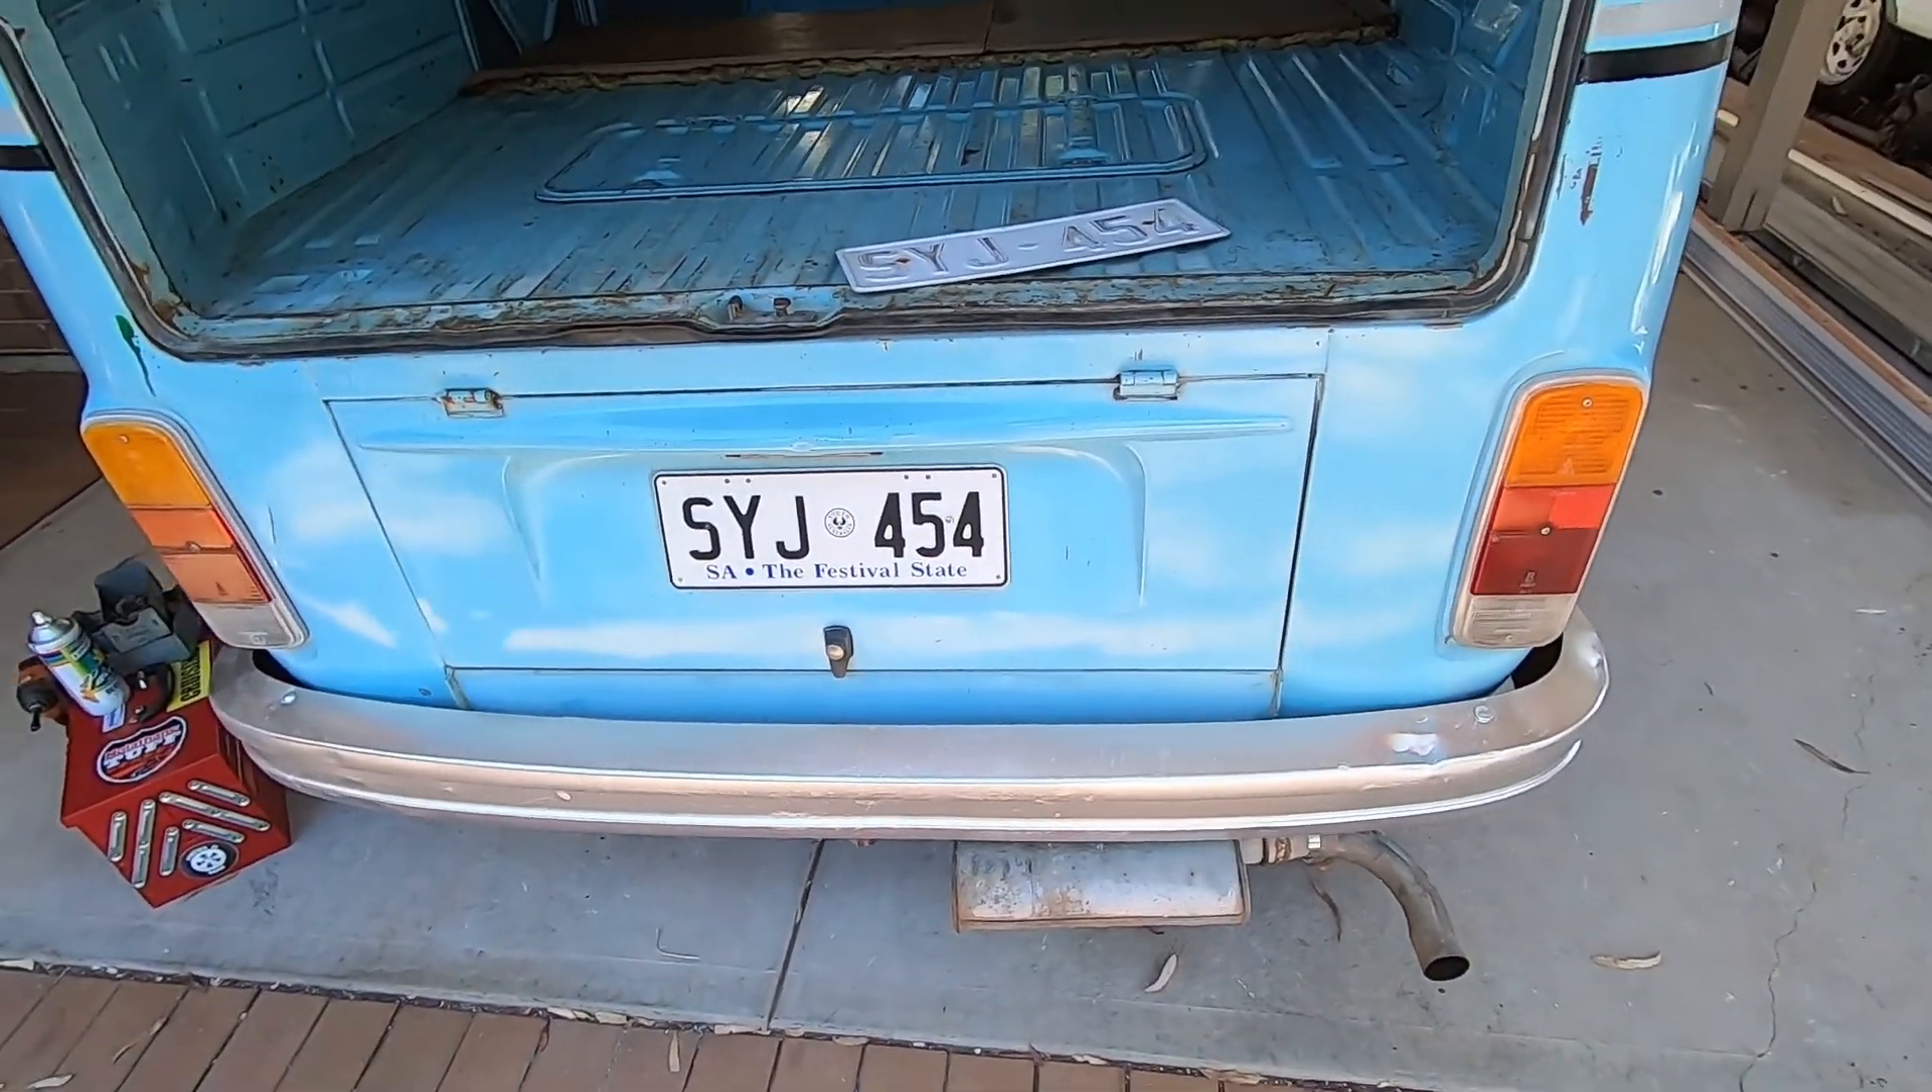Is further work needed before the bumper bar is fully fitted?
No.